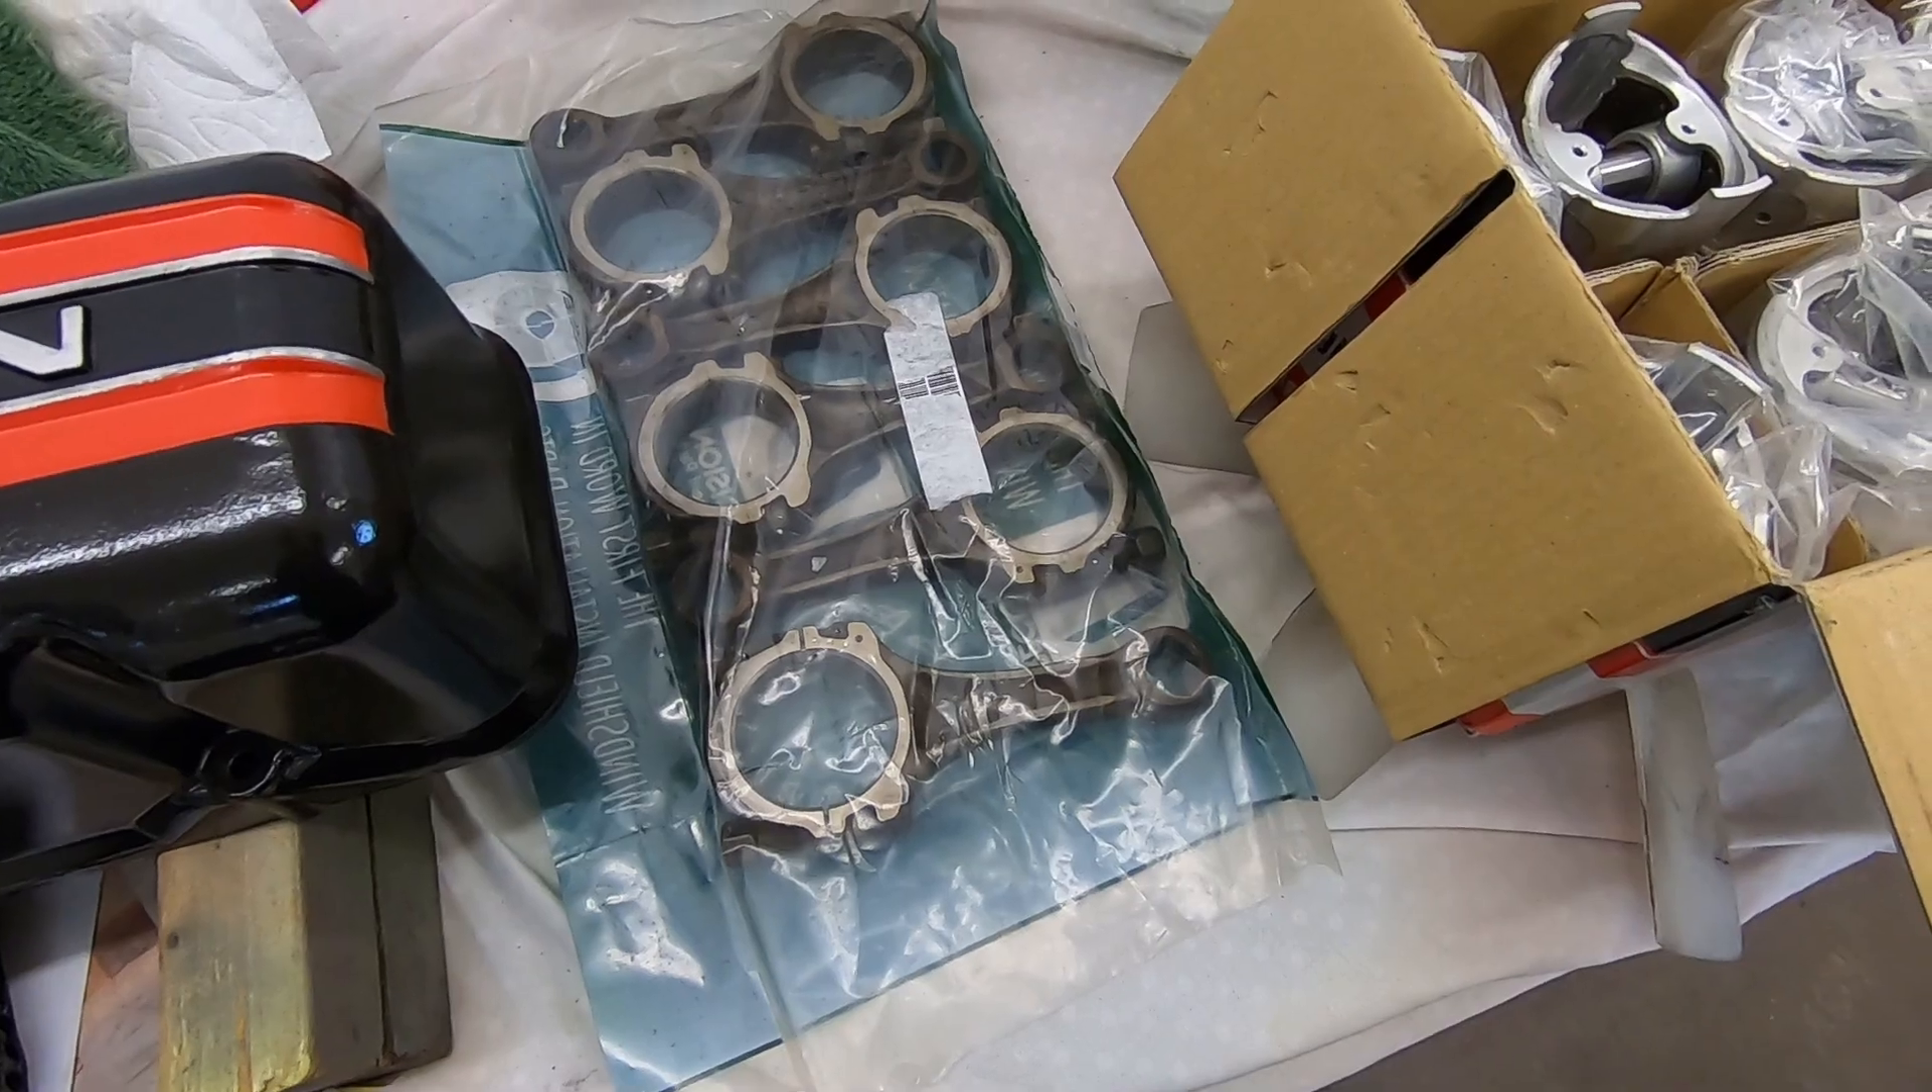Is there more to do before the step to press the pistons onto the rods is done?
Yes.